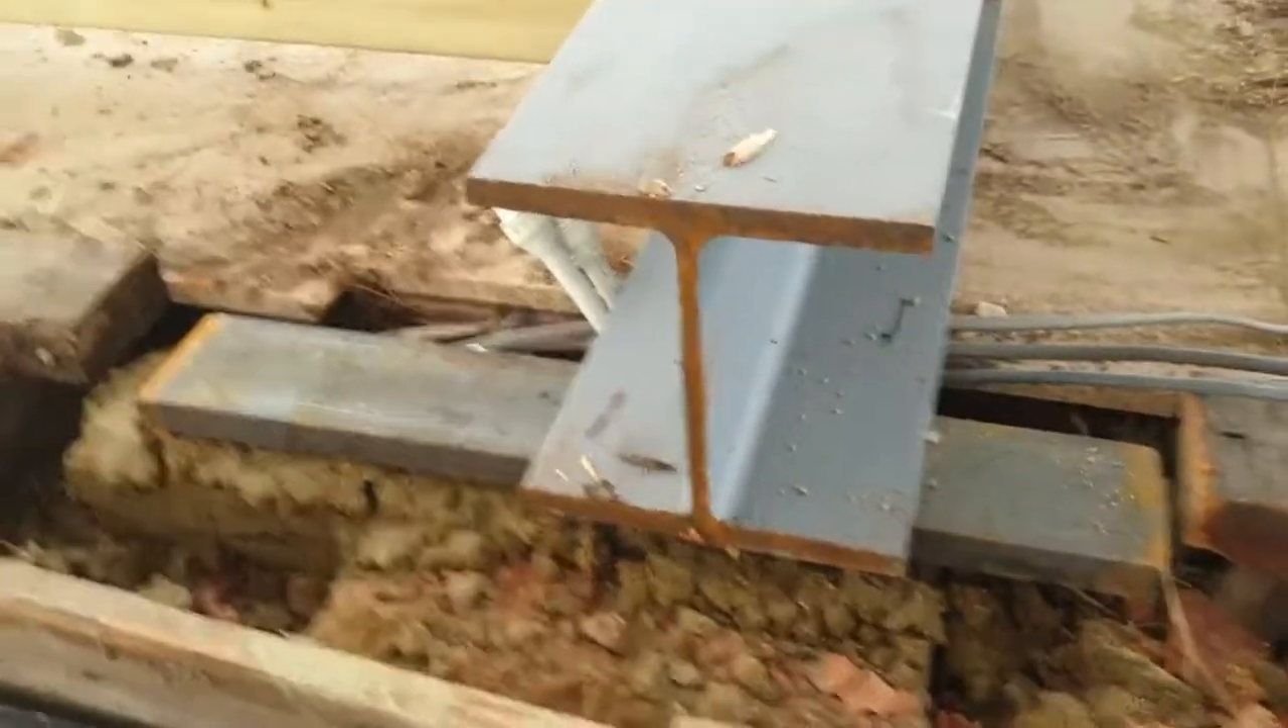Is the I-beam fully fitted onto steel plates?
Yes.